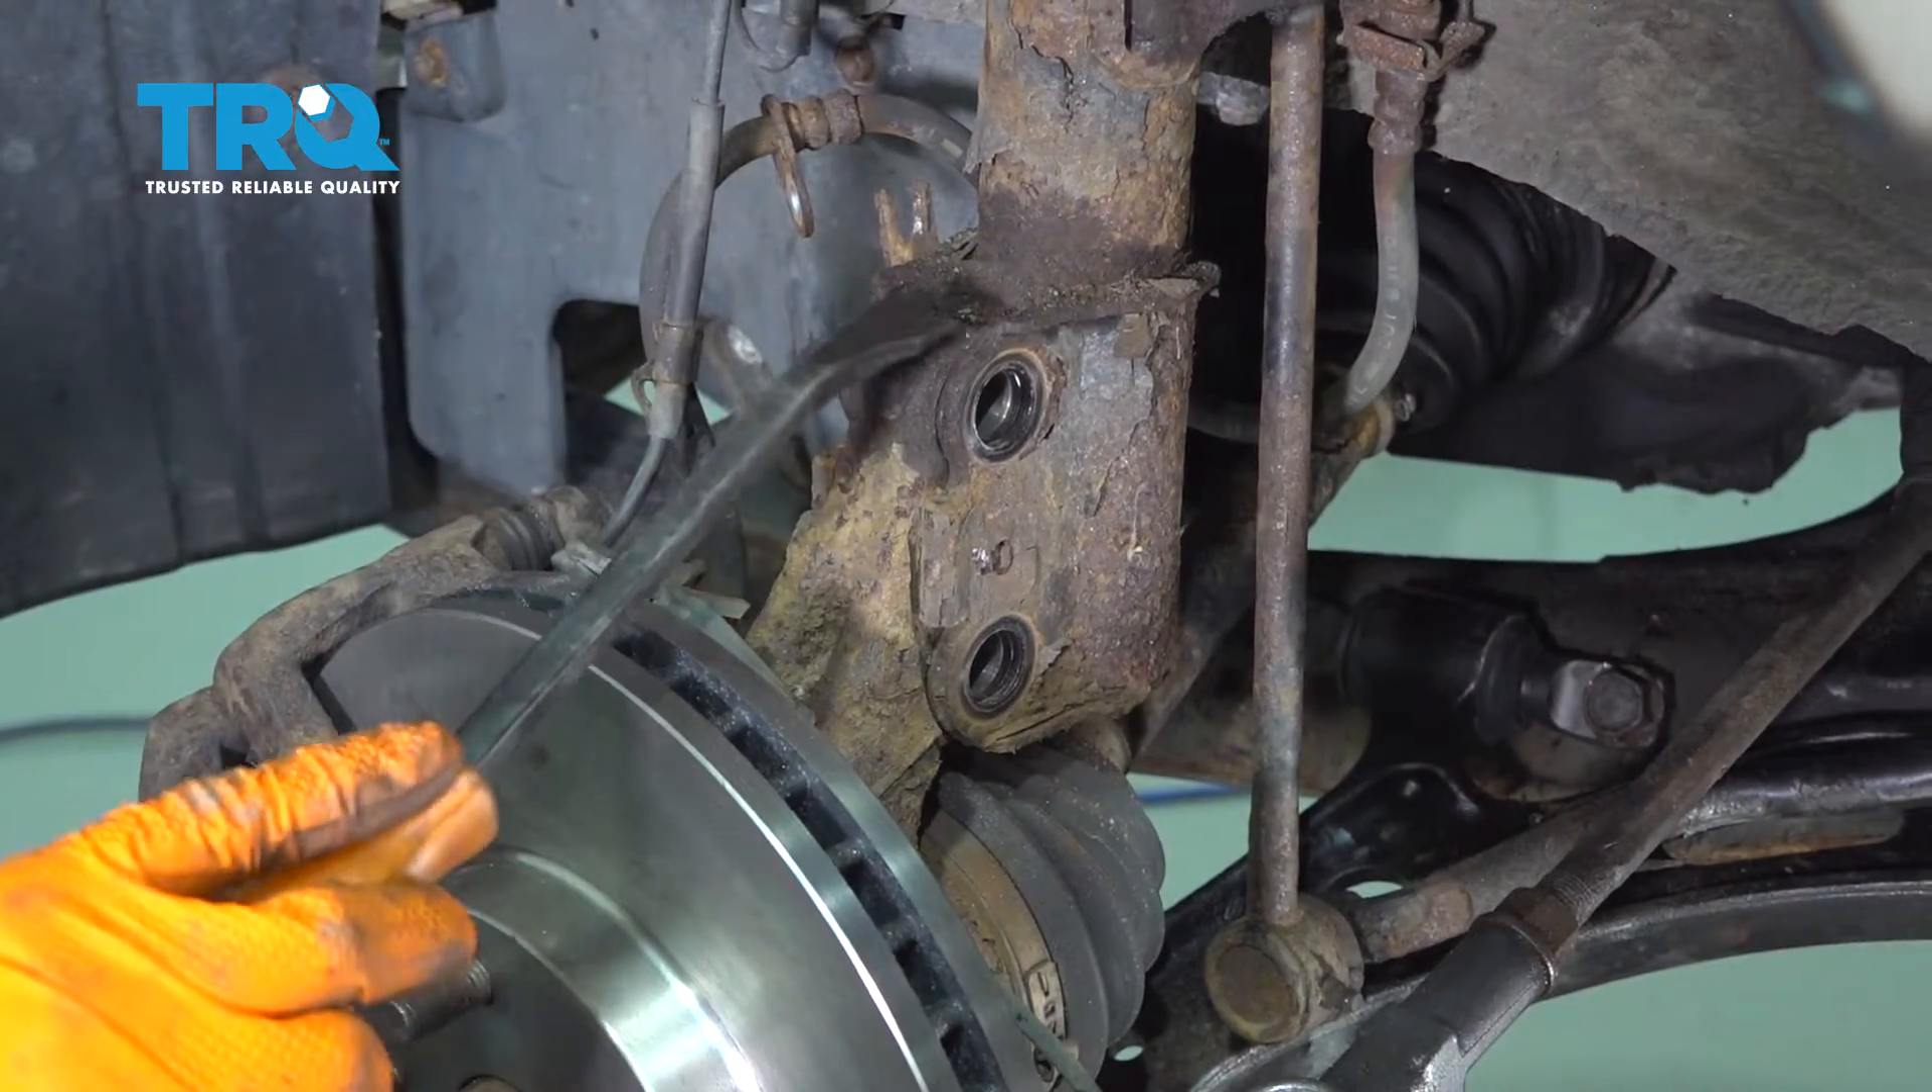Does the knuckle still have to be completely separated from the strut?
Yes.